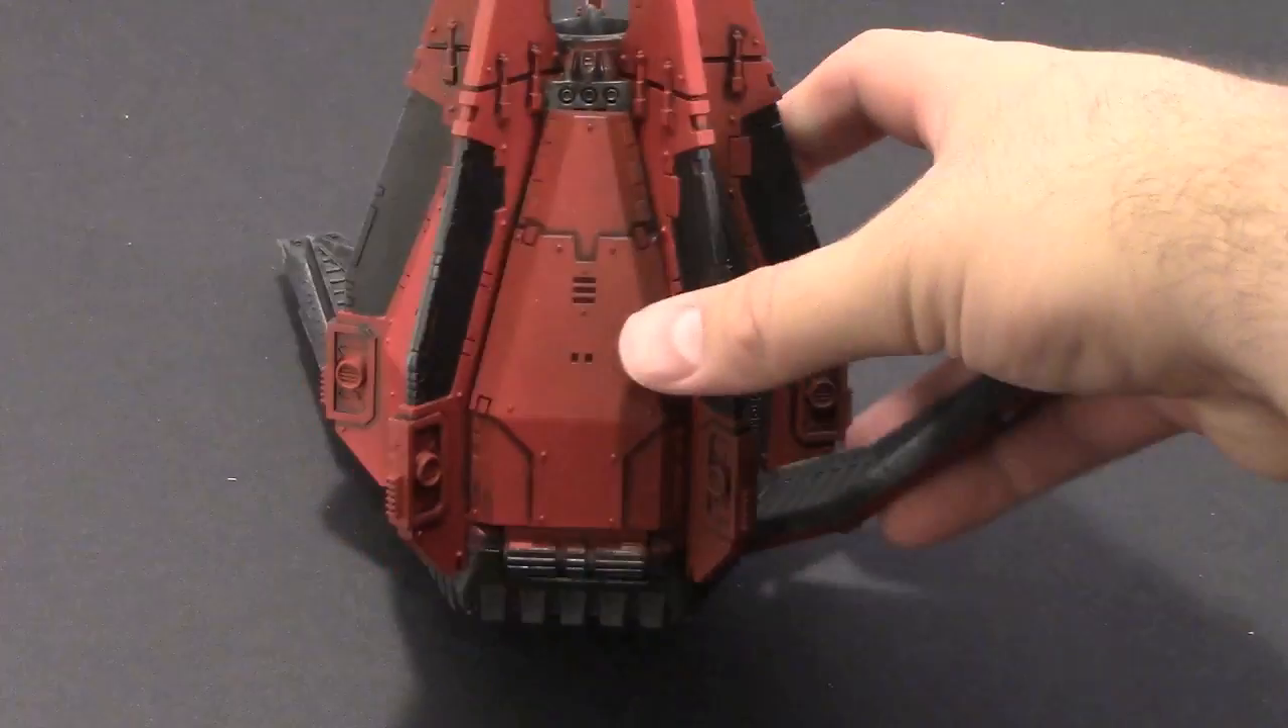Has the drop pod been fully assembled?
Yes.